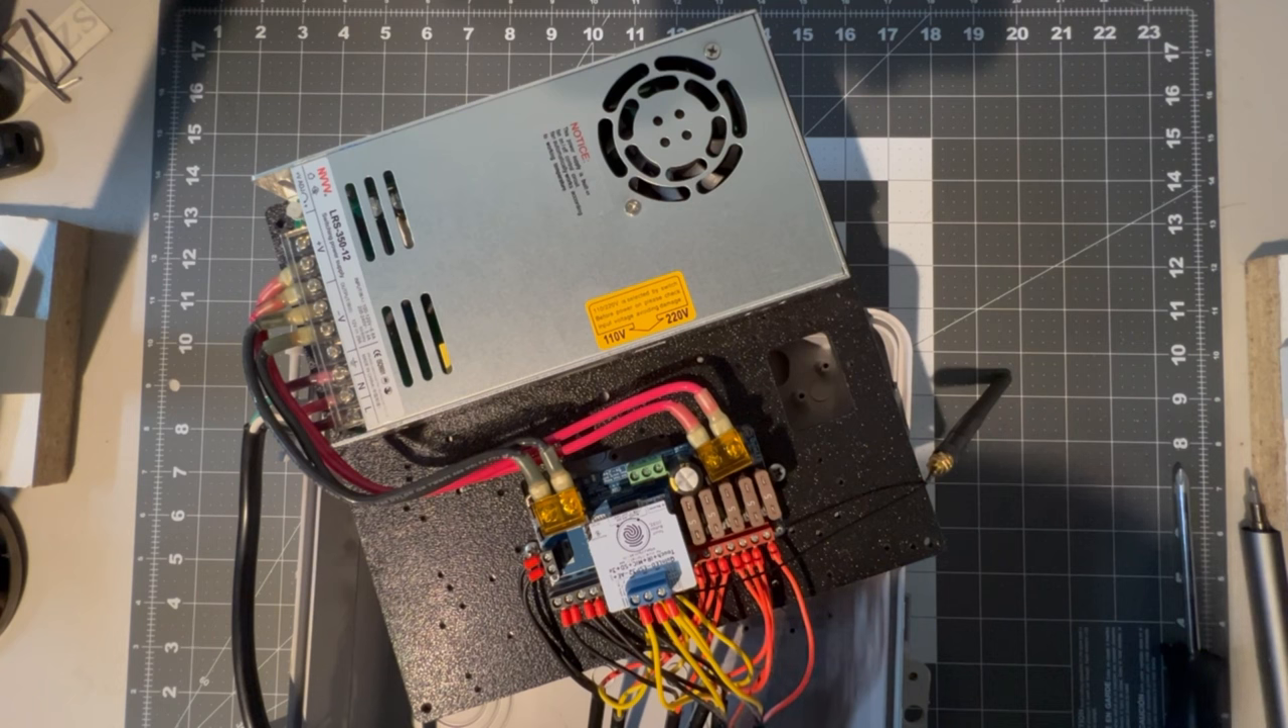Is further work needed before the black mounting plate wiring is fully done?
No.